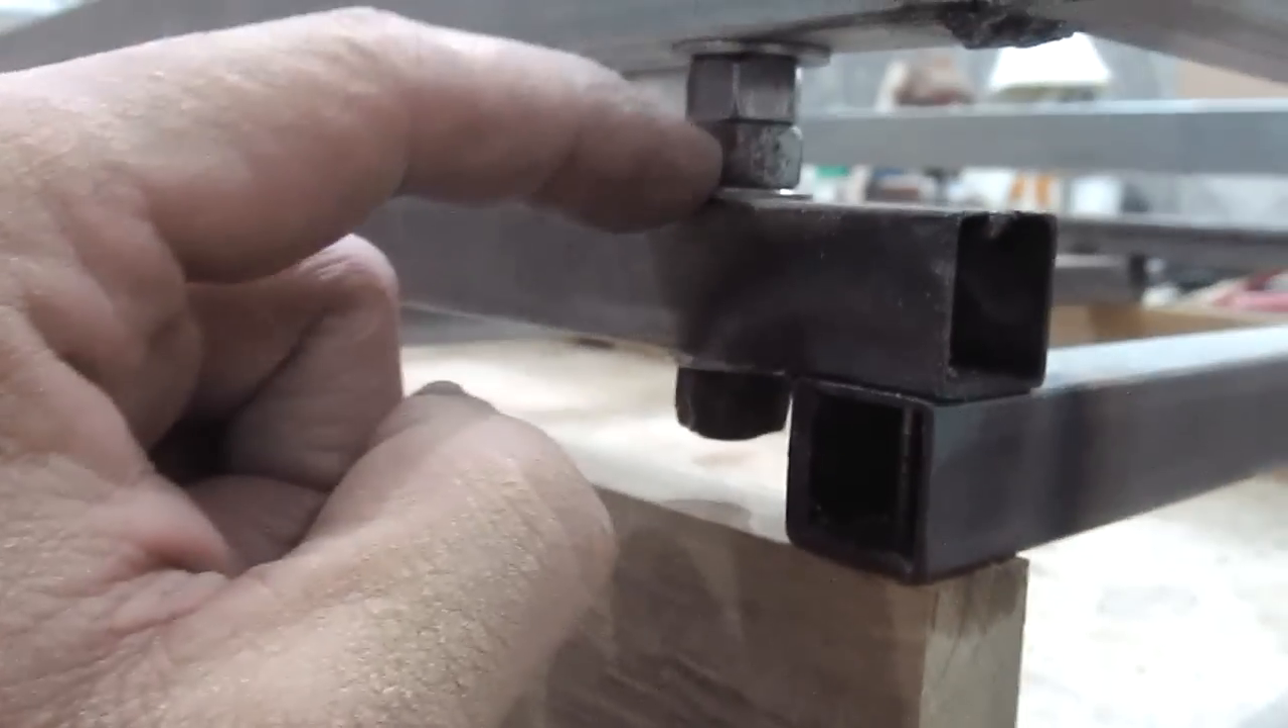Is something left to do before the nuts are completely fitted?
No.